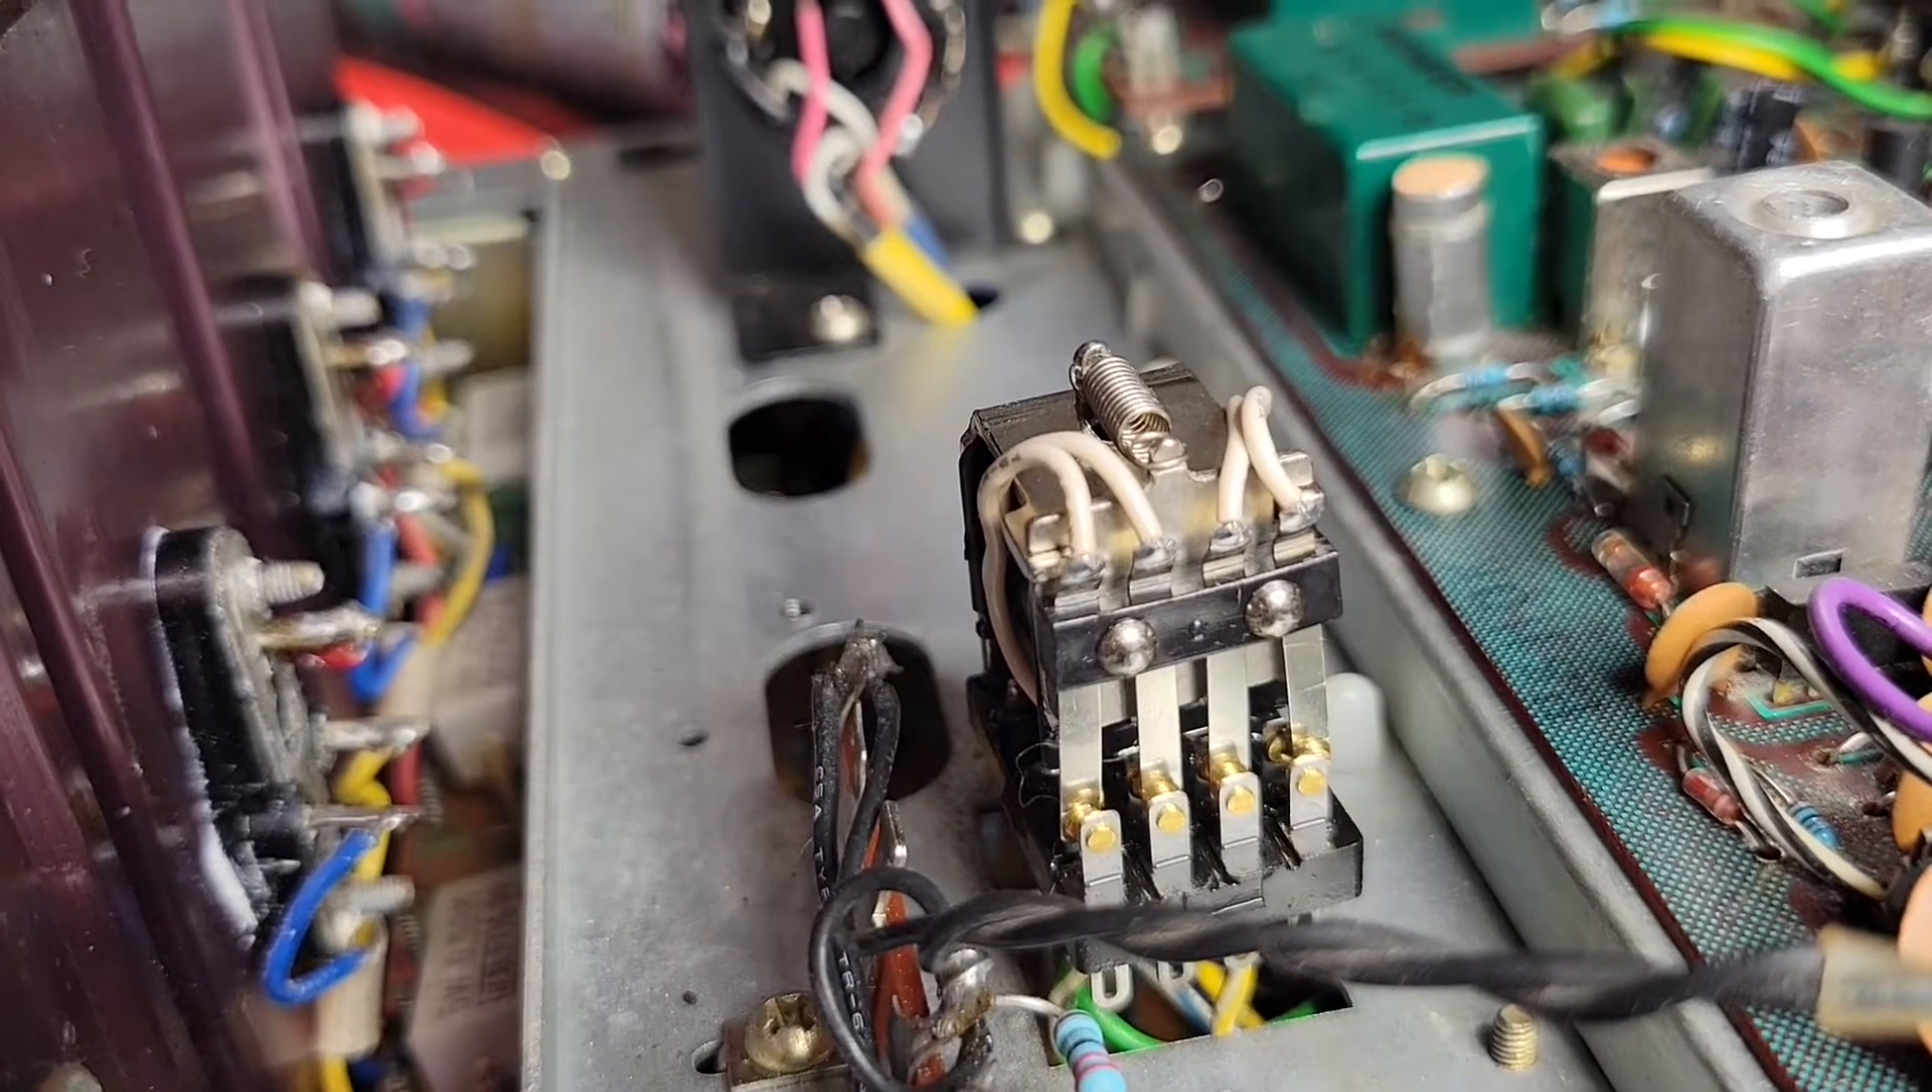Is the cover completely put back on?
No.